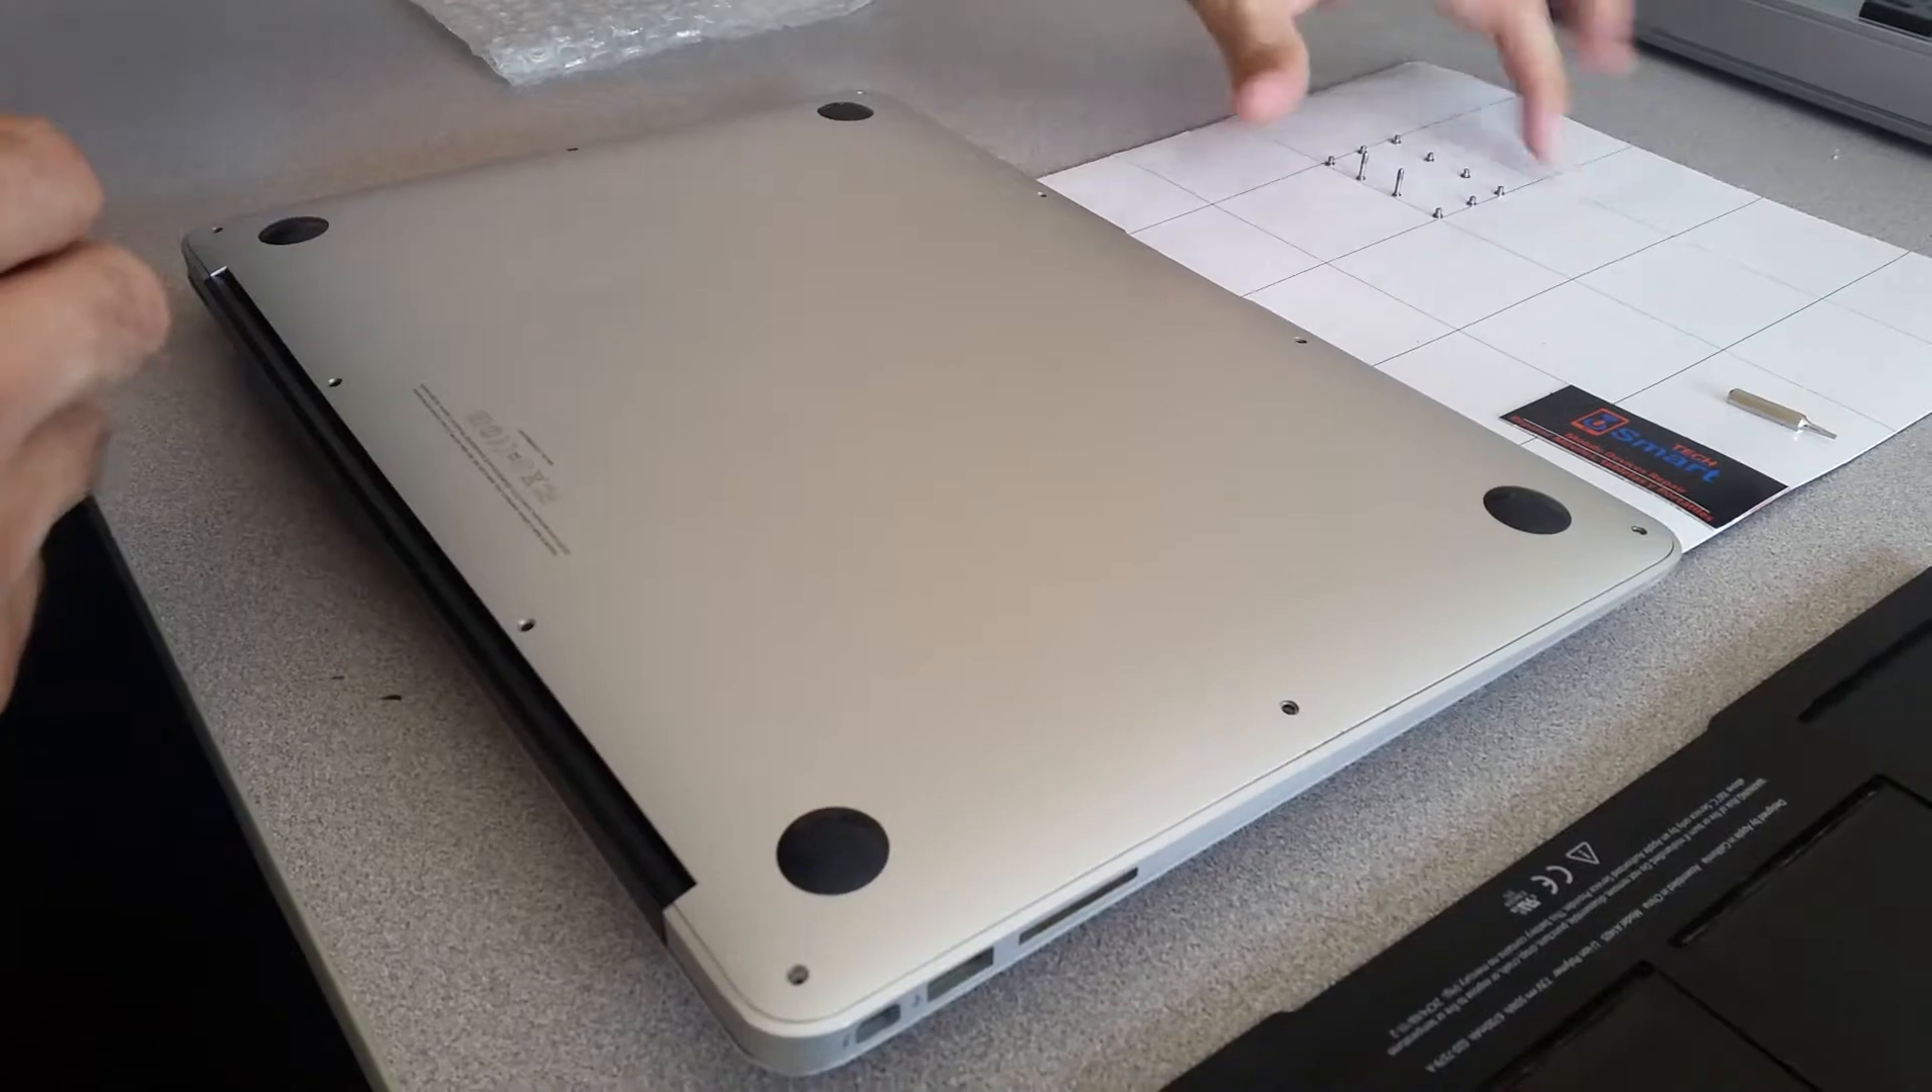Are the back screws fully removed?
Yes.